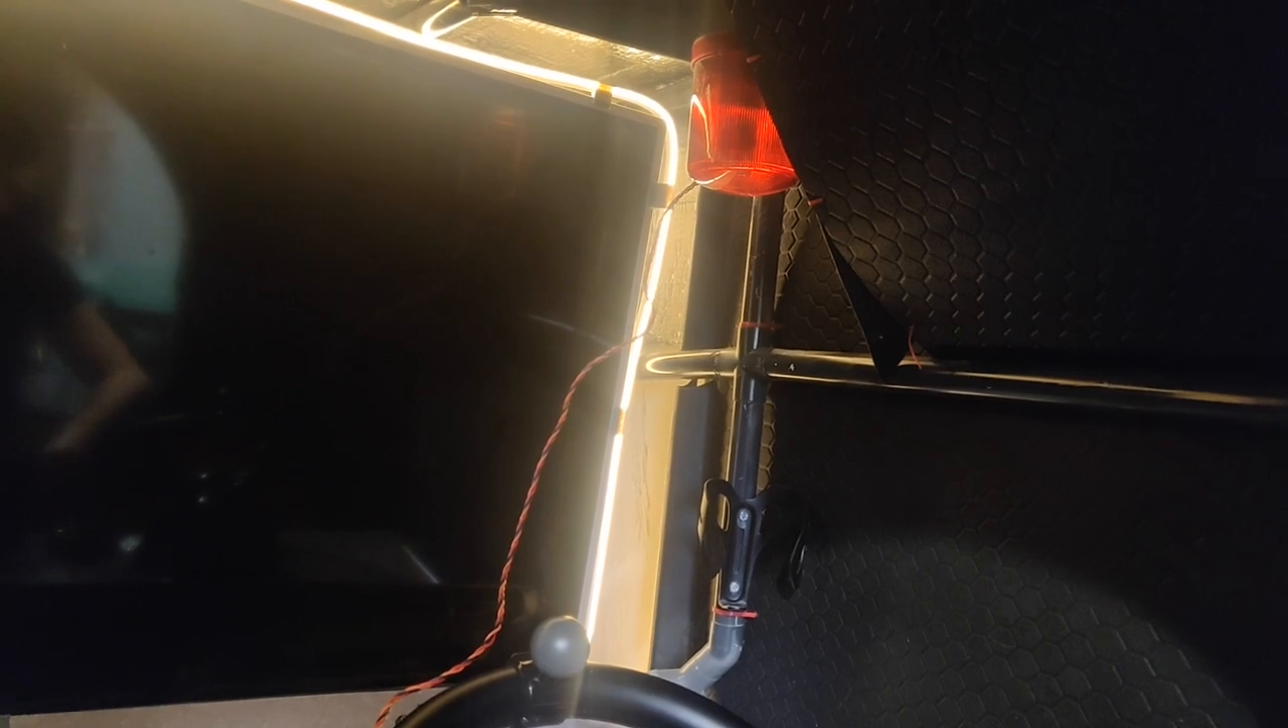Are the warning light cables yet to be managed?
Yes.